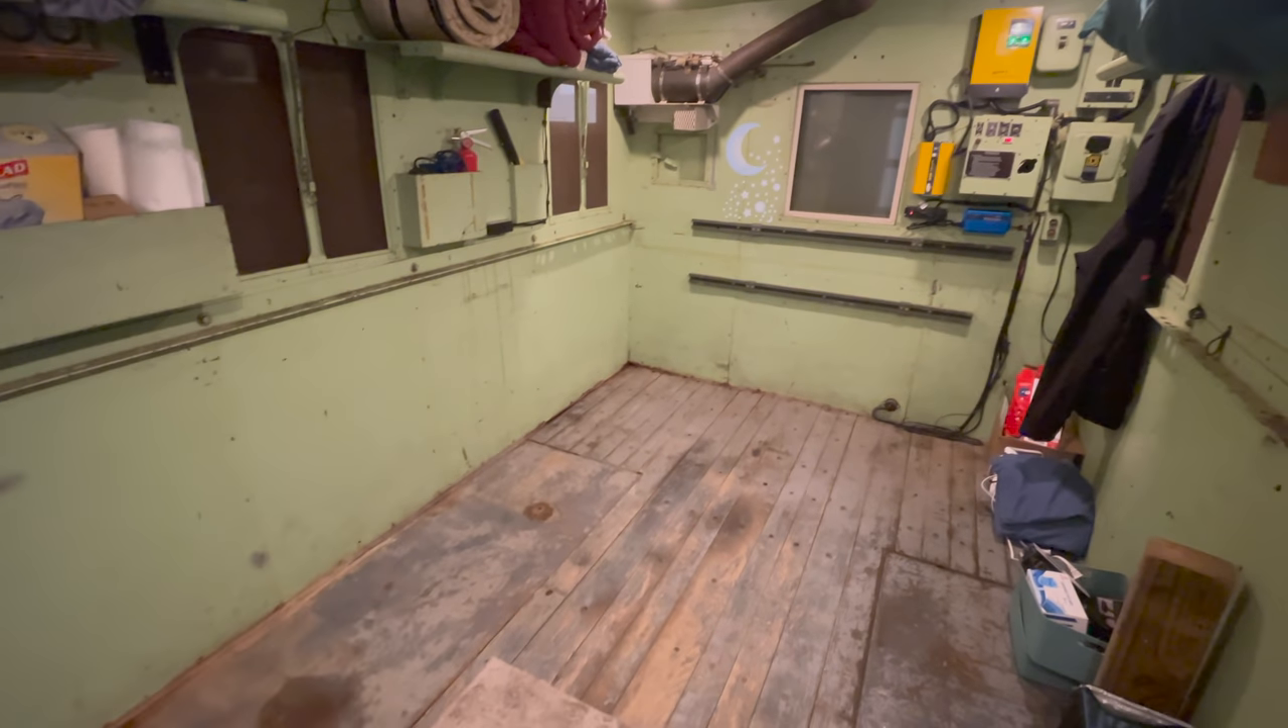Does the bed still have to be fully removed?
No.